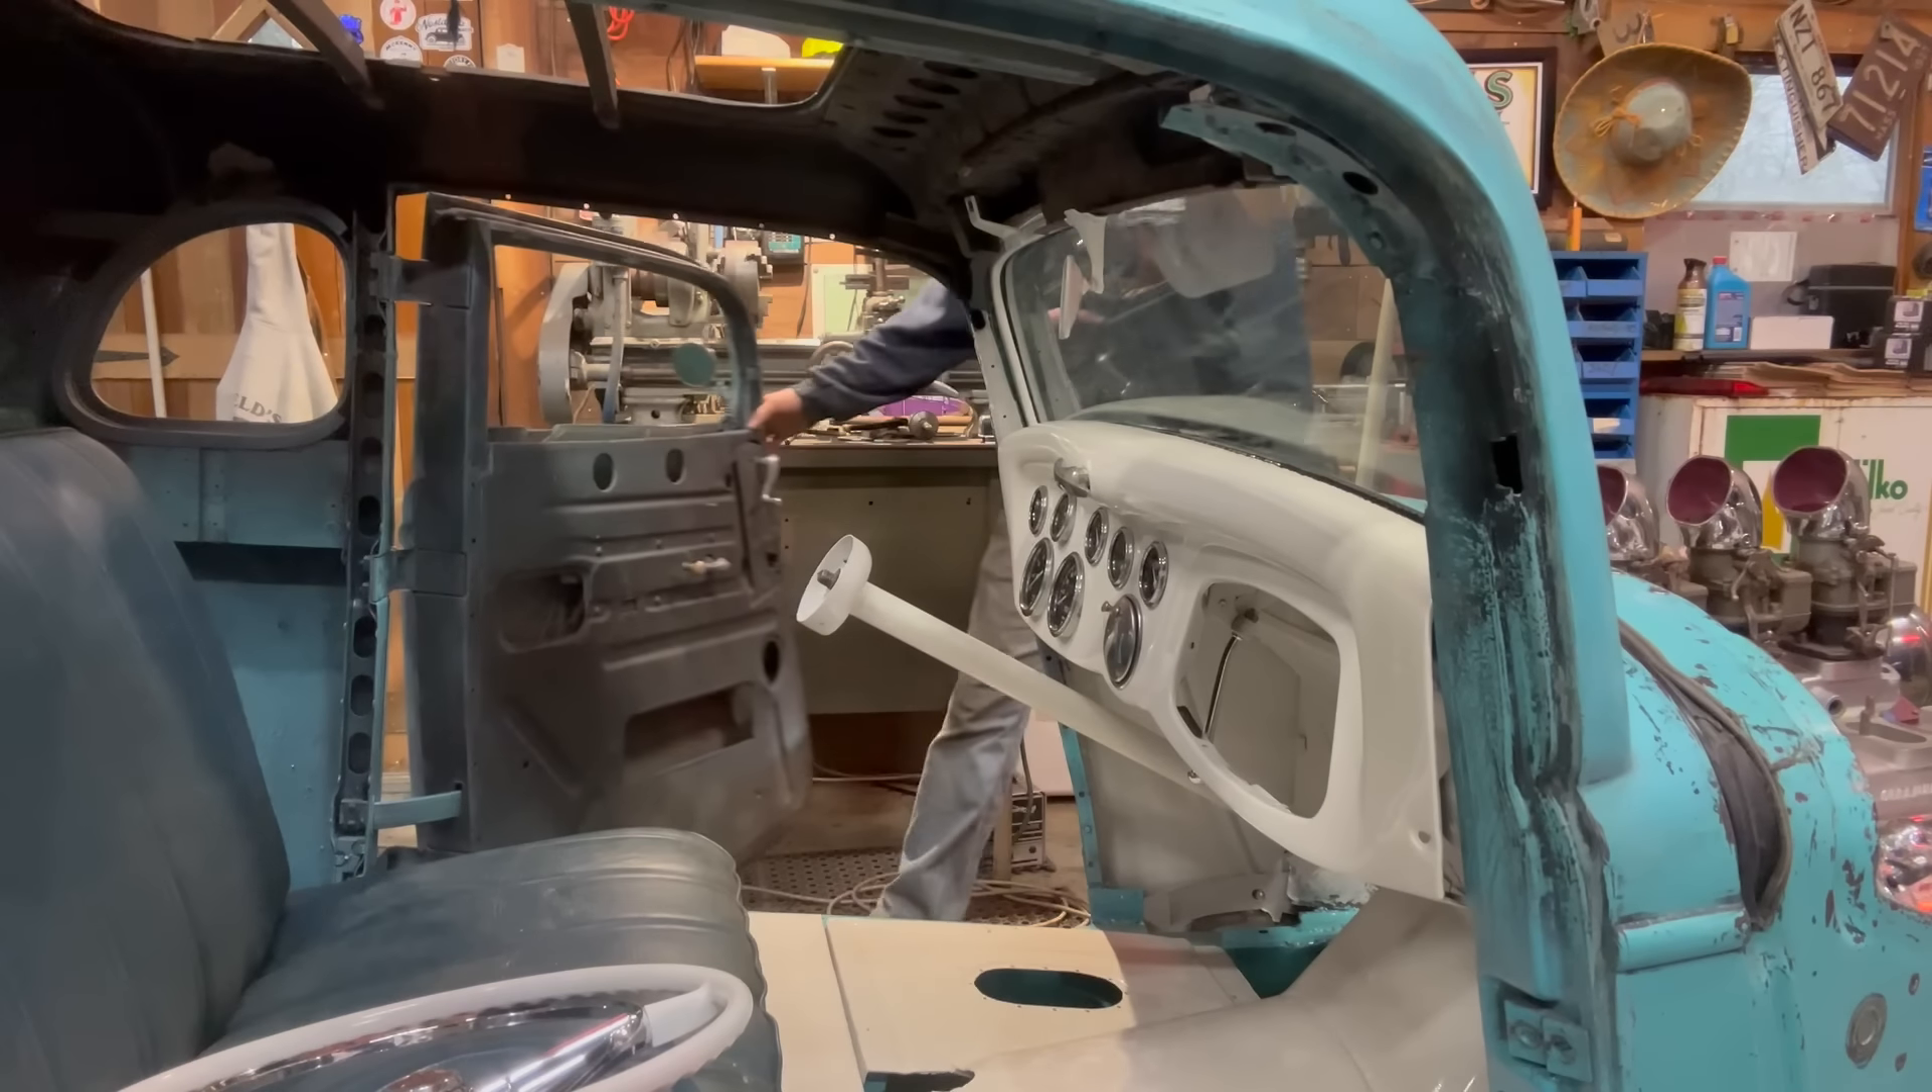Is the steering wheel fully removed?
Yes.